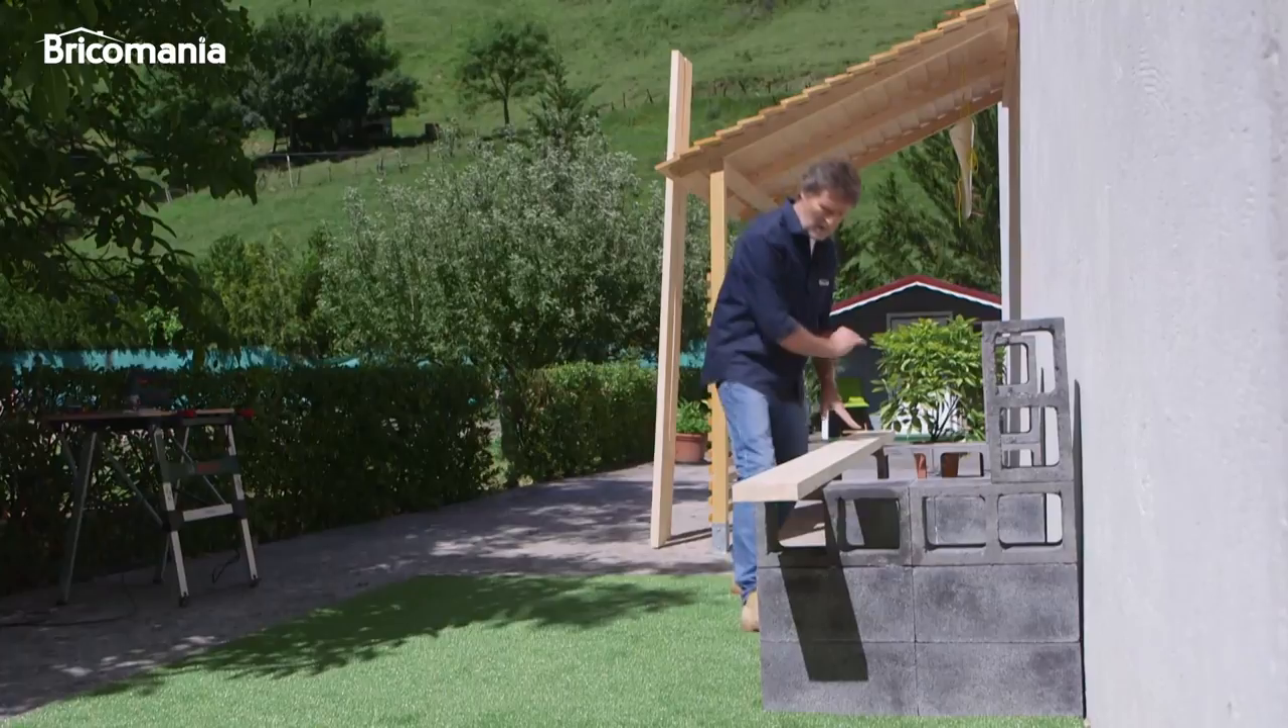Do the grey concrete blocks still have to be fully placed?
No.